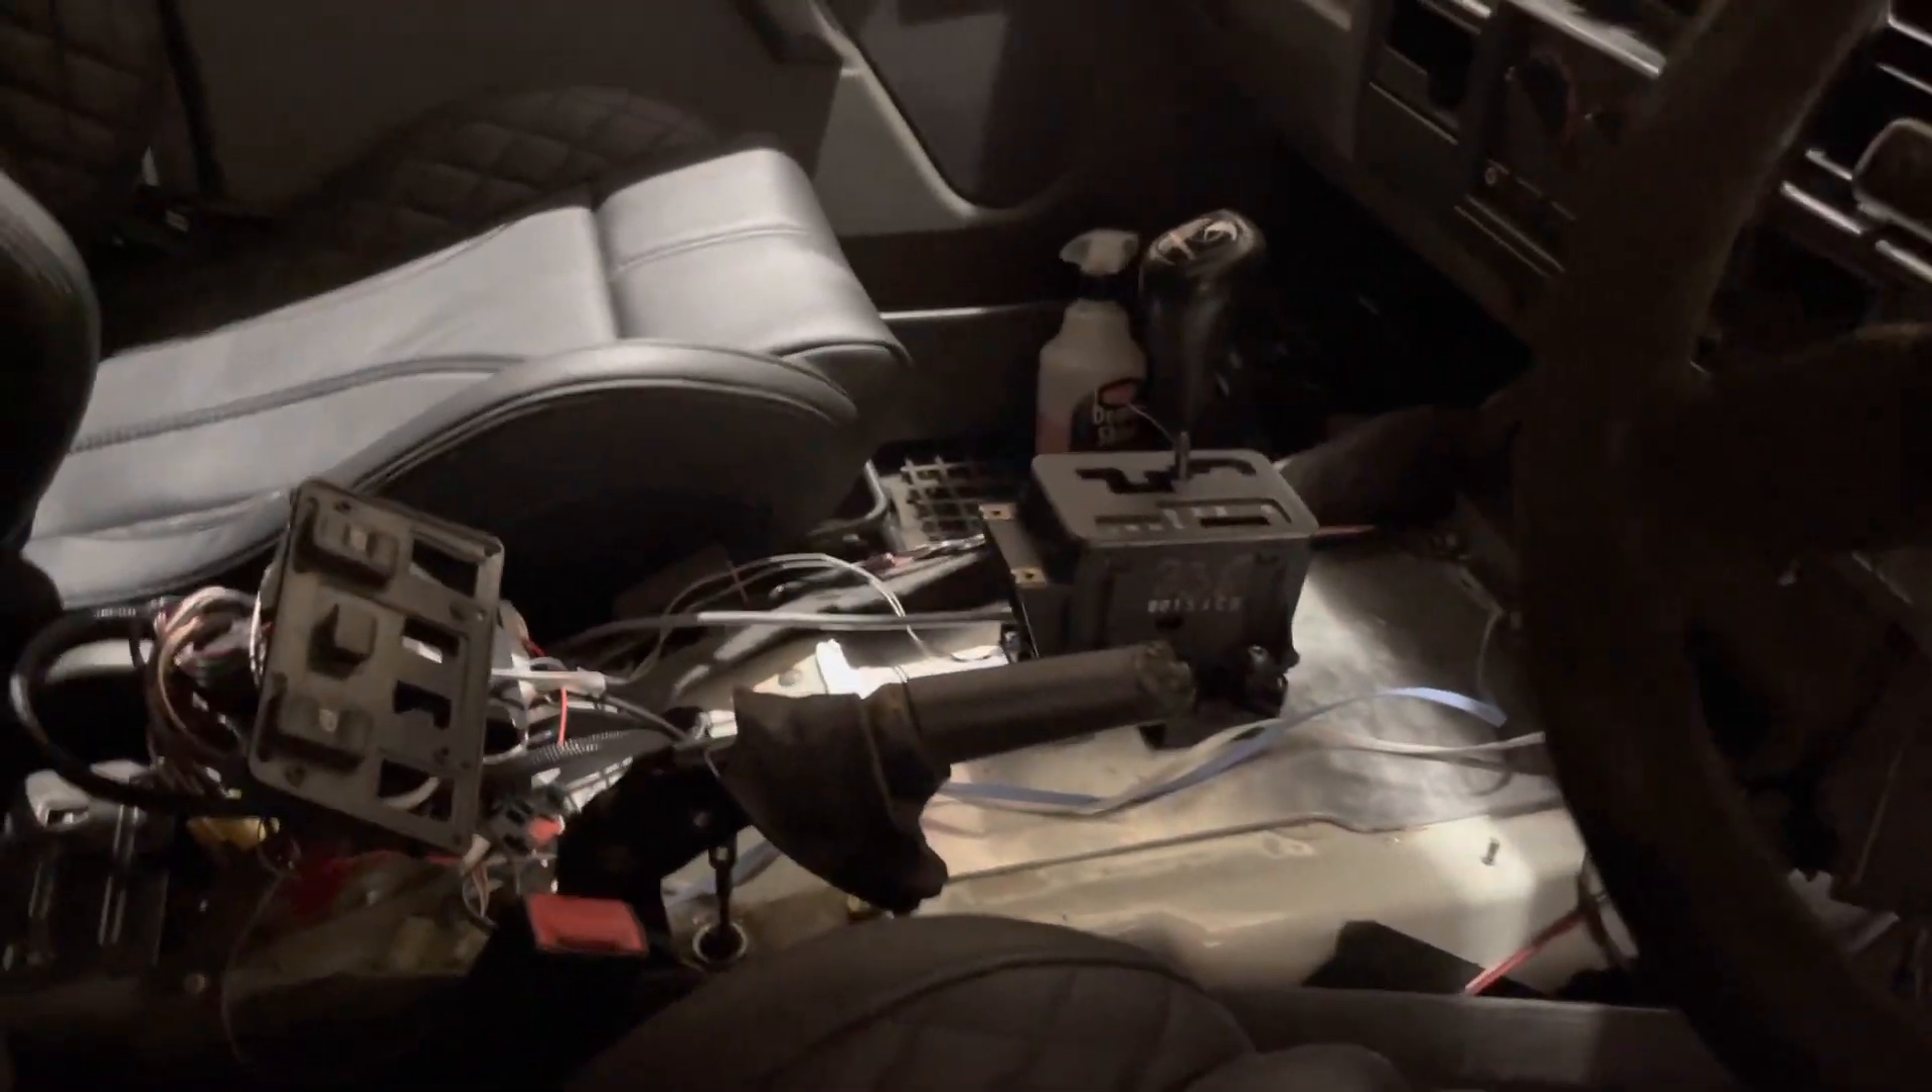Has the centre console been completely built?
No.